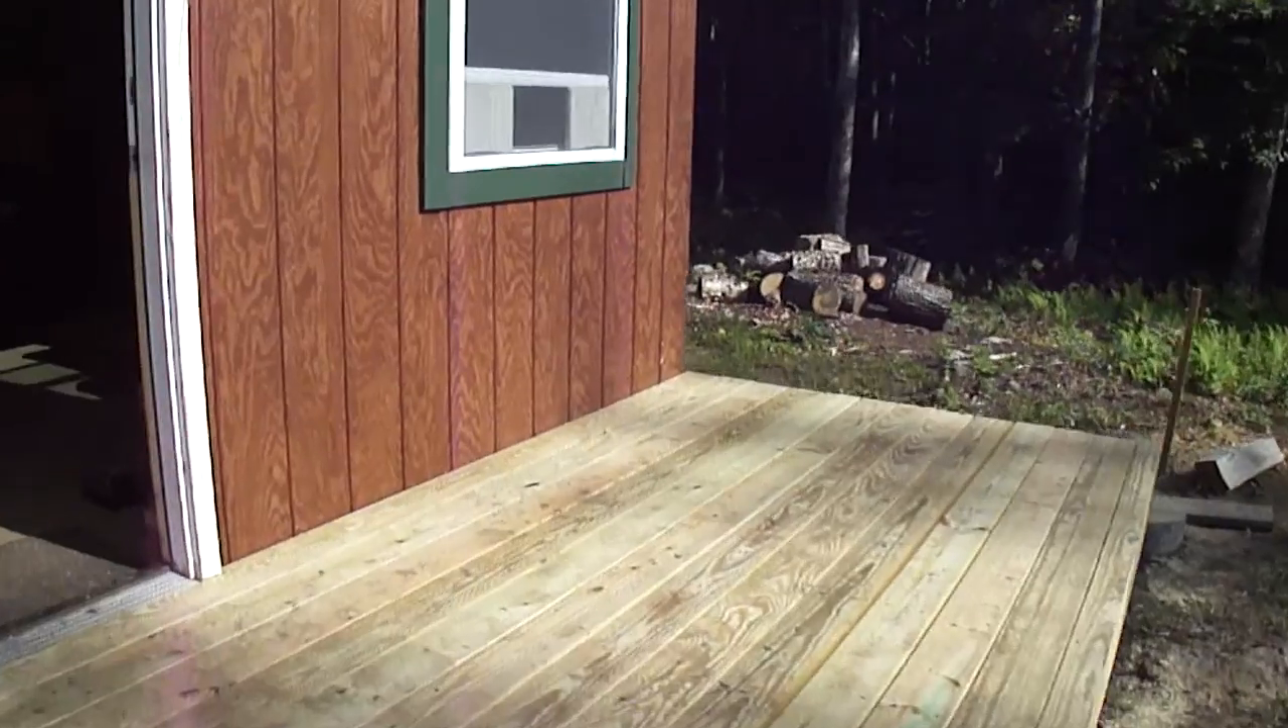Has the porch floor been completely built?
Yes.